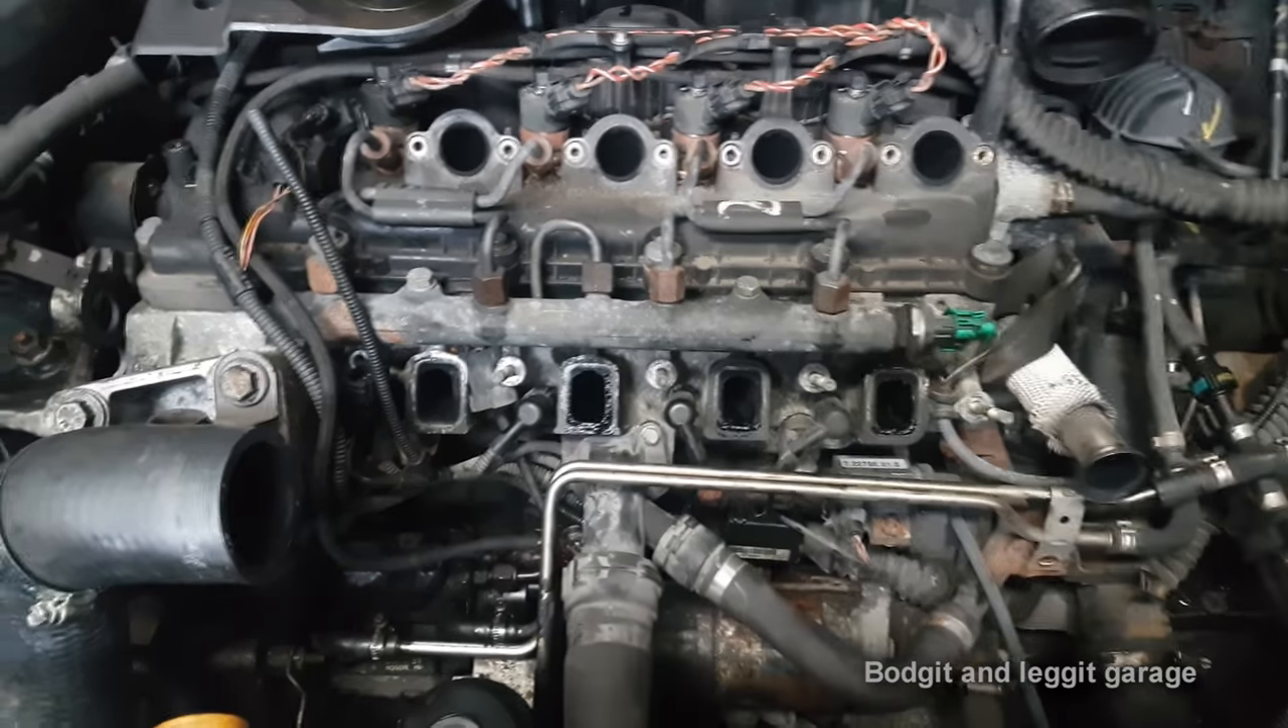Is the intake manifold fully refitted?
No.